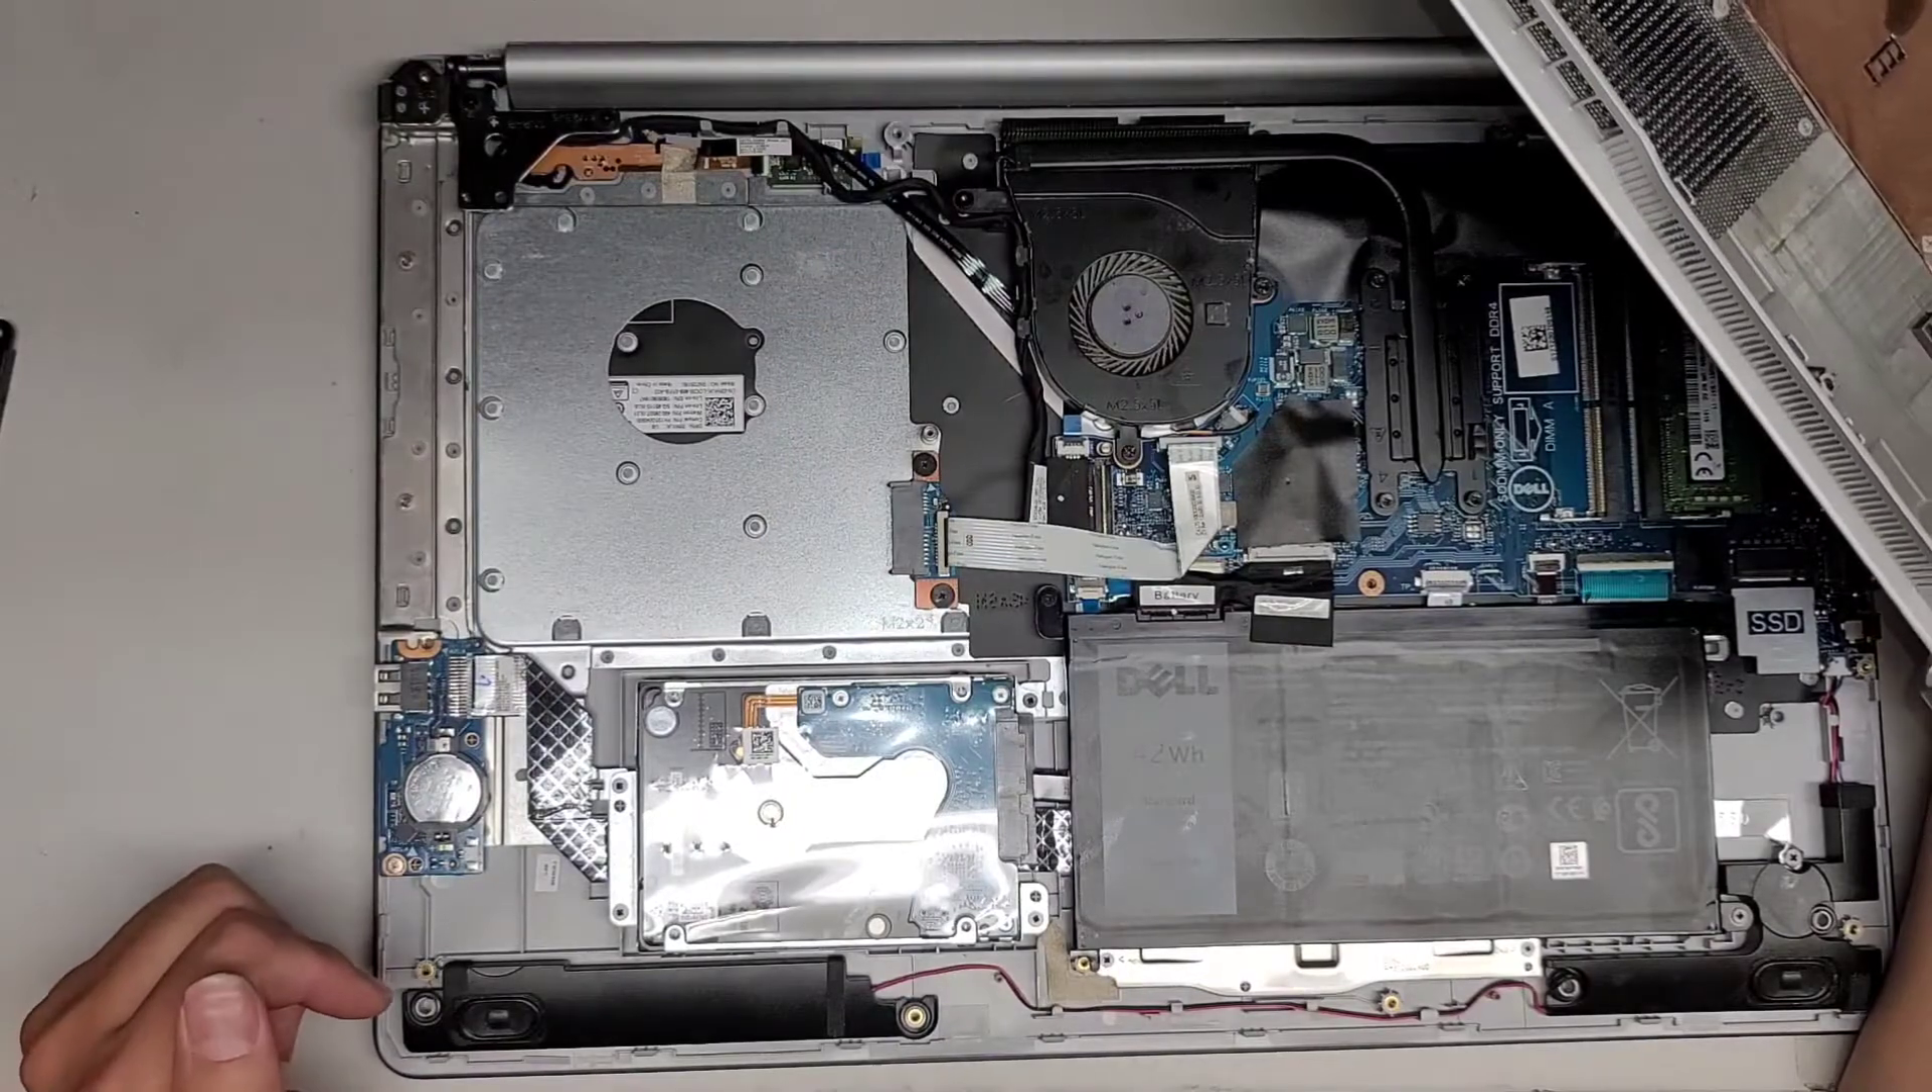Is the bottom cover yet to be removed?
No.